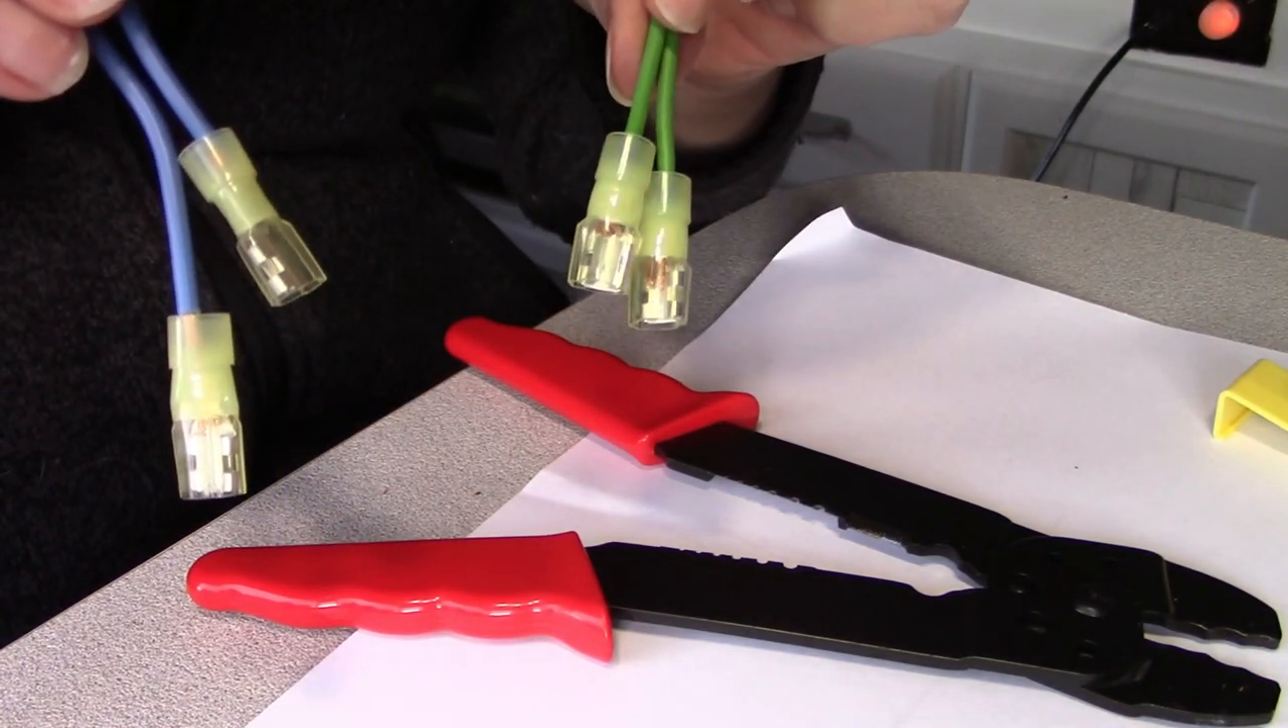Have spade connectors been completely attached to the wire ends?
Yes.